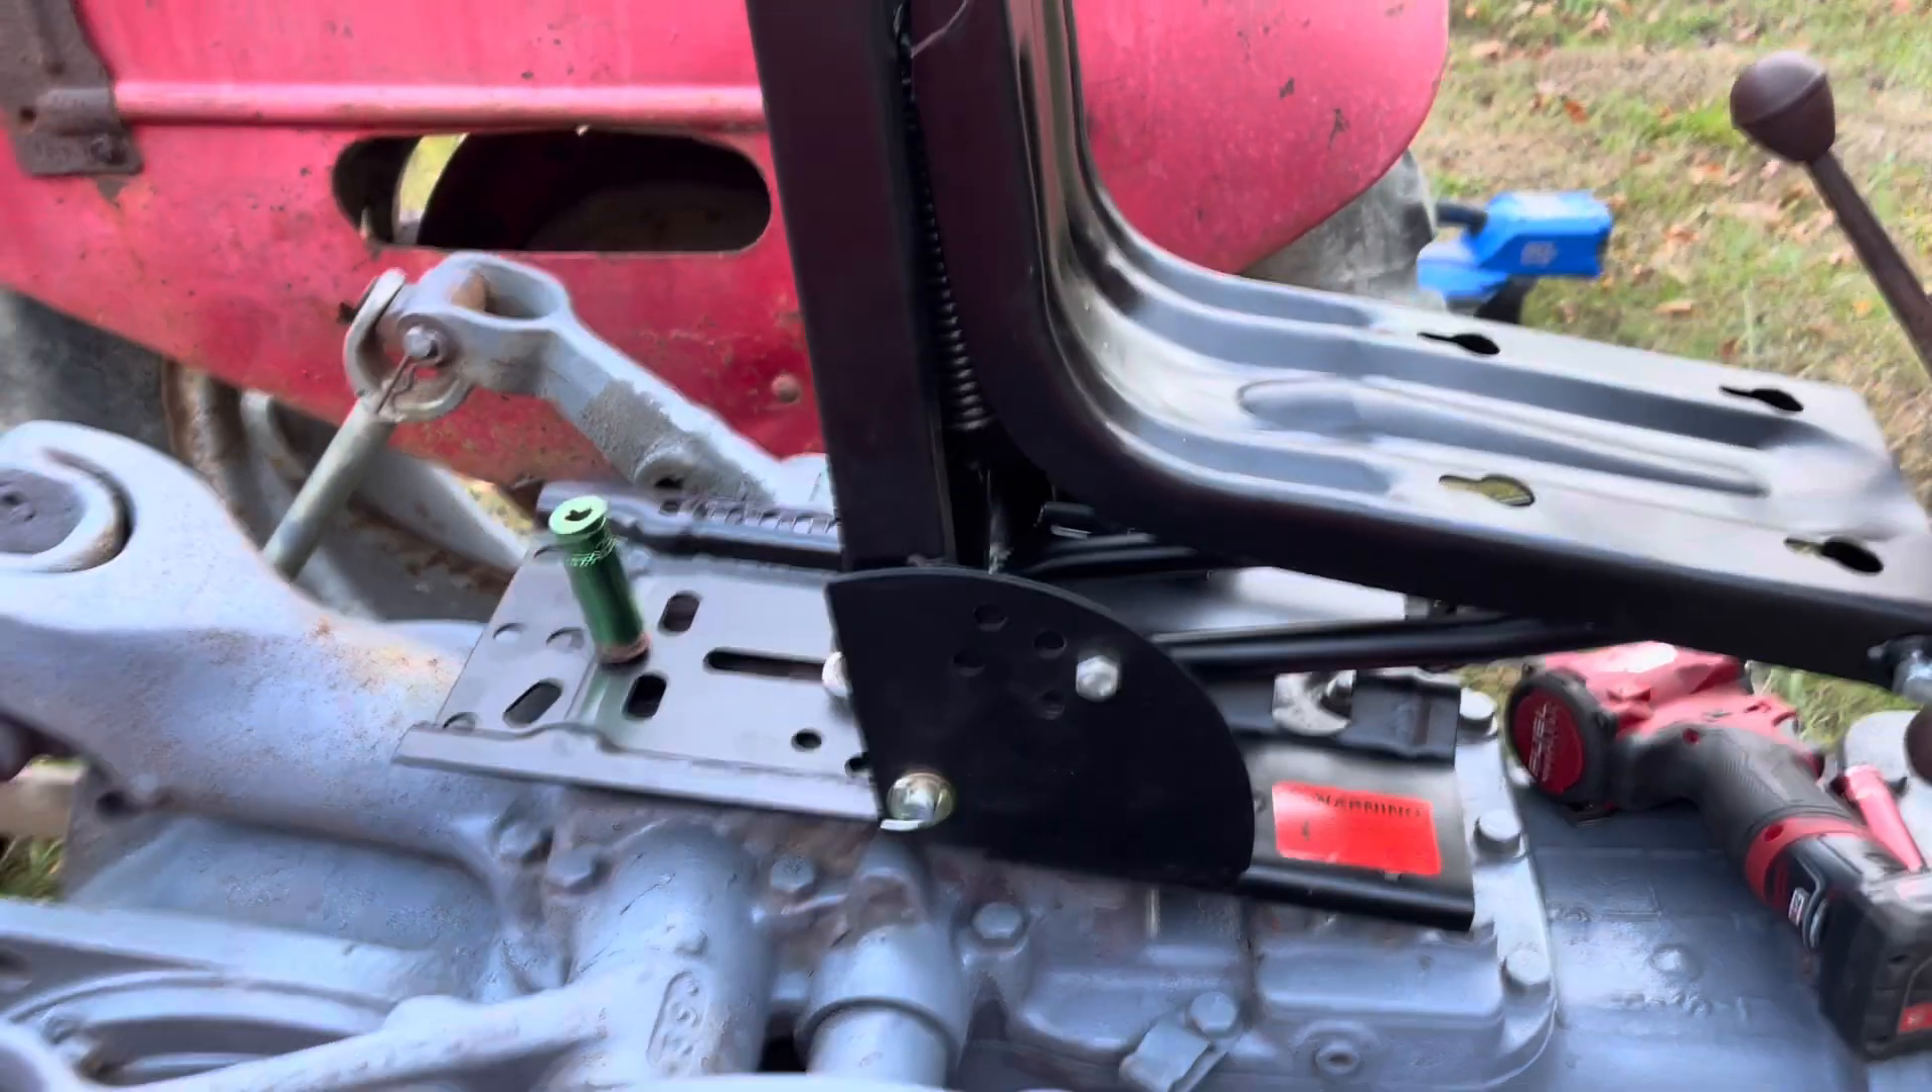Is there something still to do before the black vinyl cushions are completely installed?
Yes.